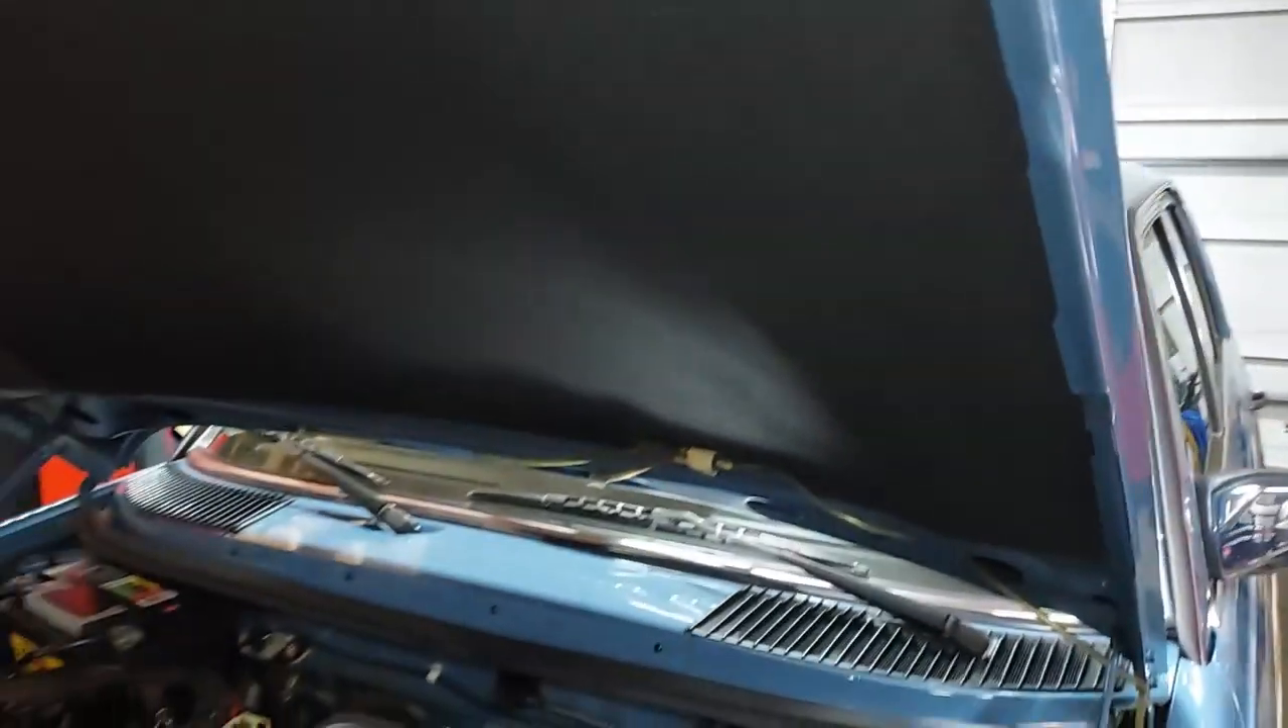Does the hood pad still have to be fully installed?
No.